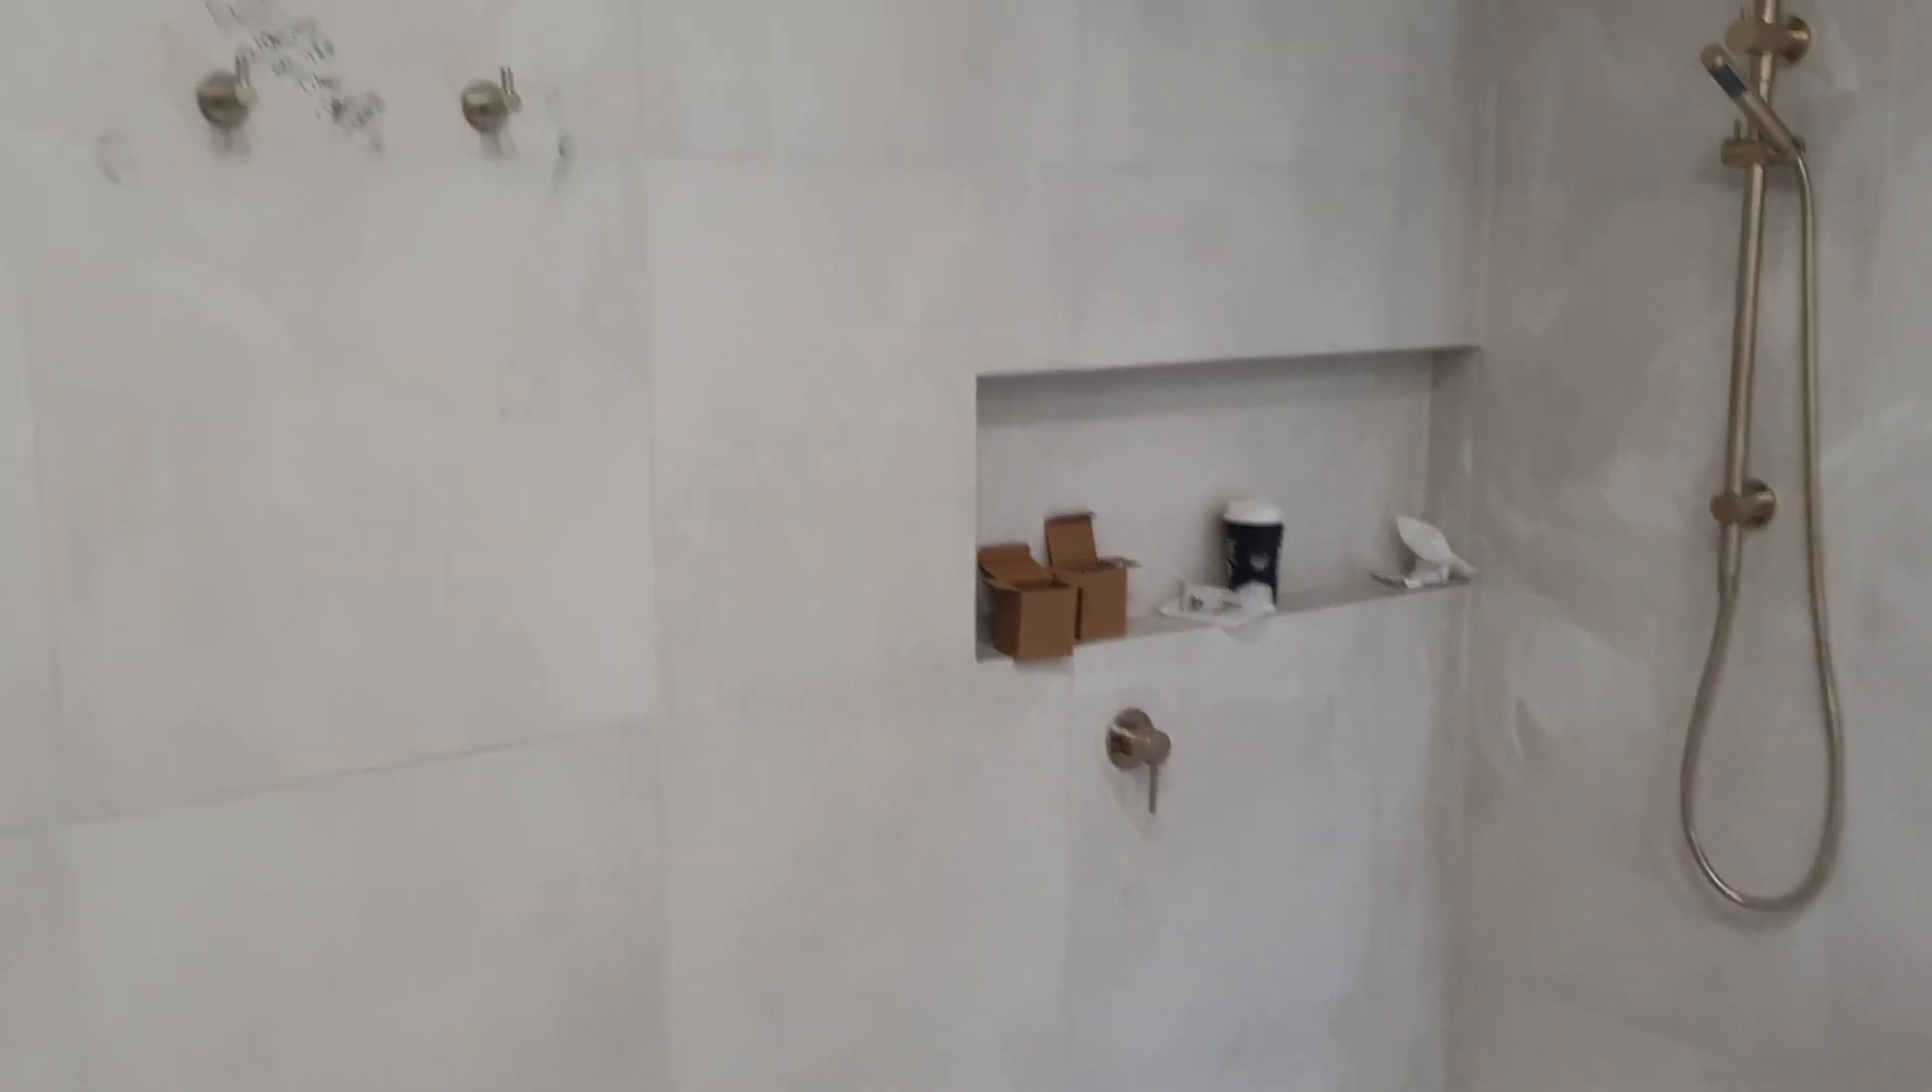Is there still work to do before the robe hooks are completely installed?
No.